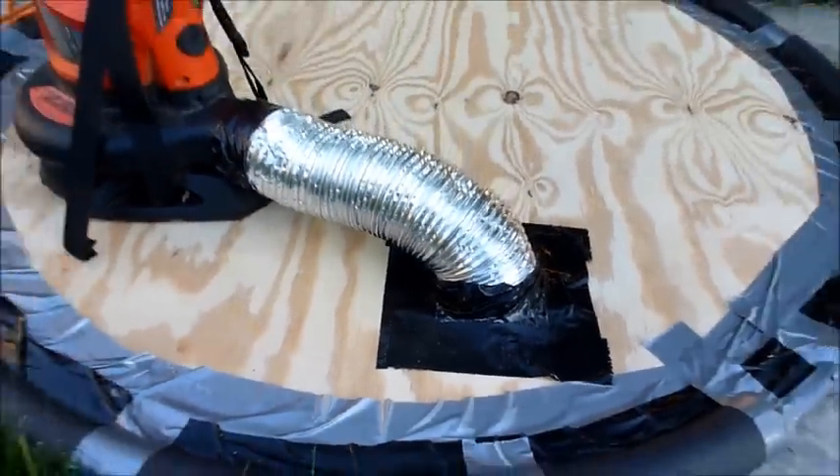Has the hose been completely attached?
Yes.